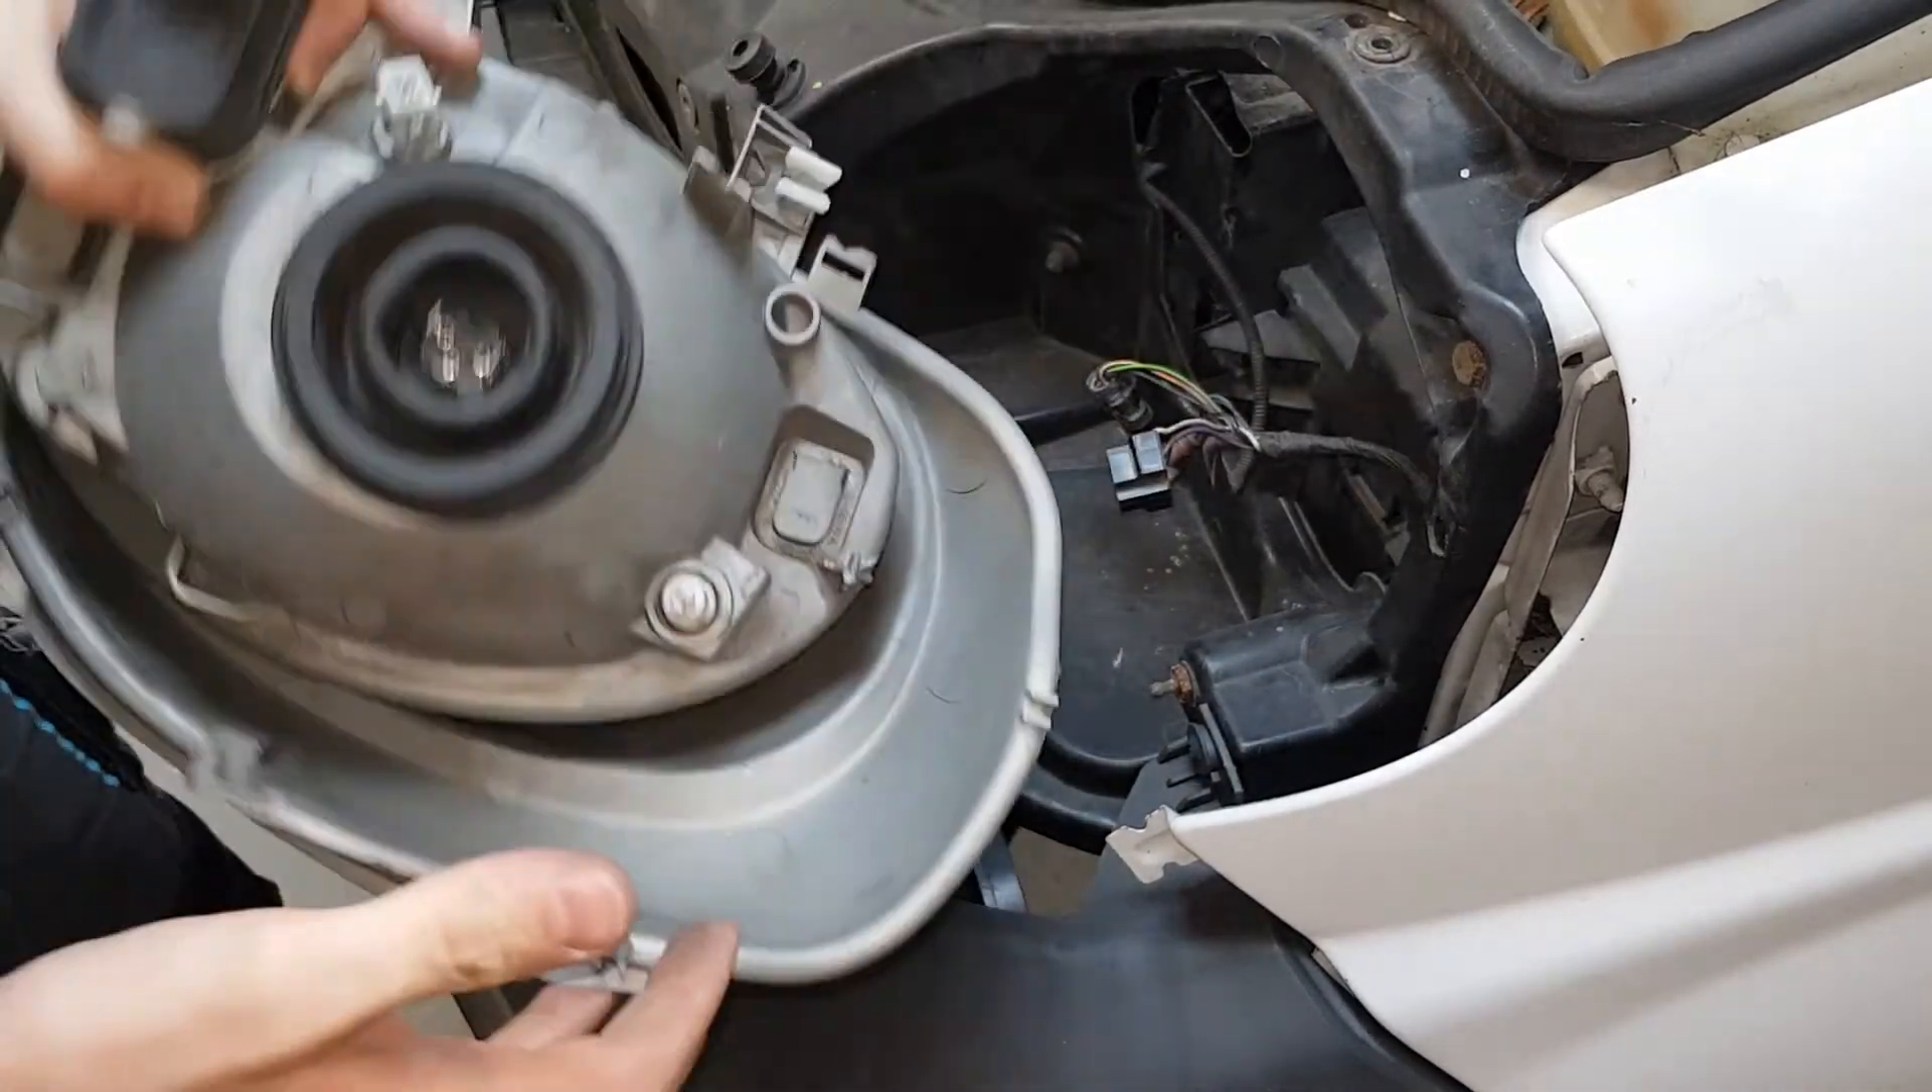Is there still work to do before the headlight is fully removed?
No.